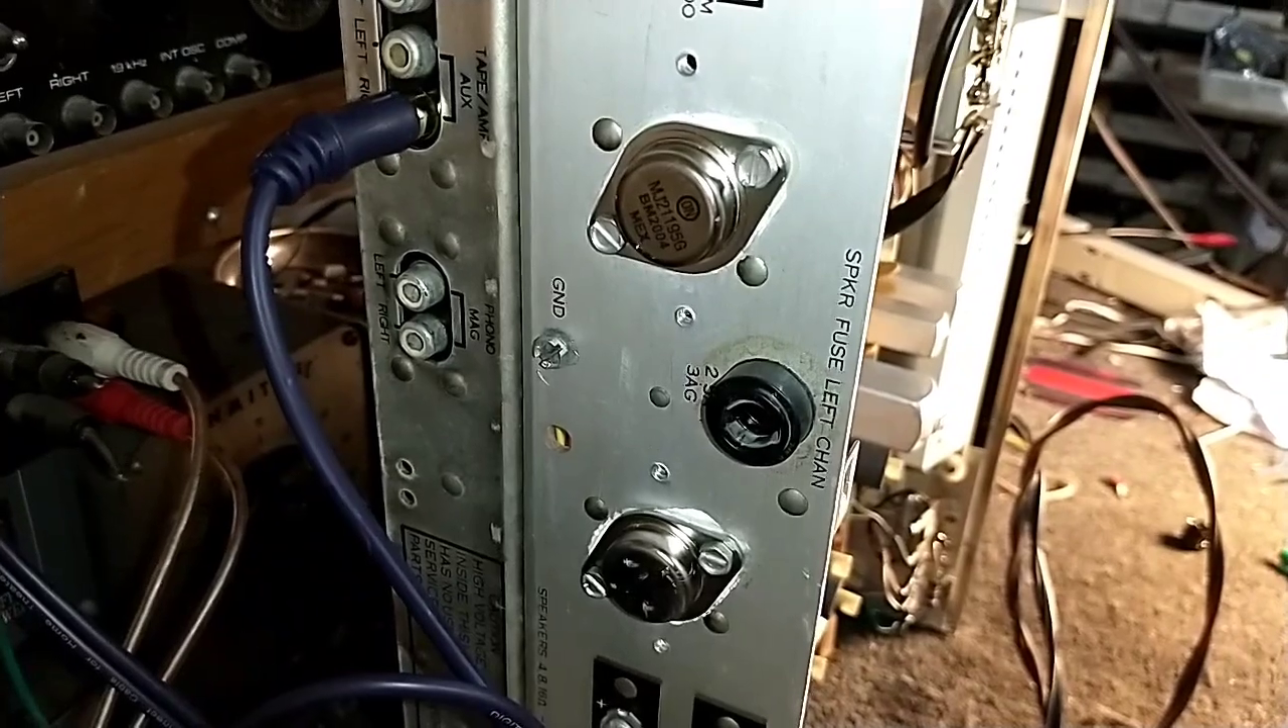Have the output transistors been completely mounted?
Yes.